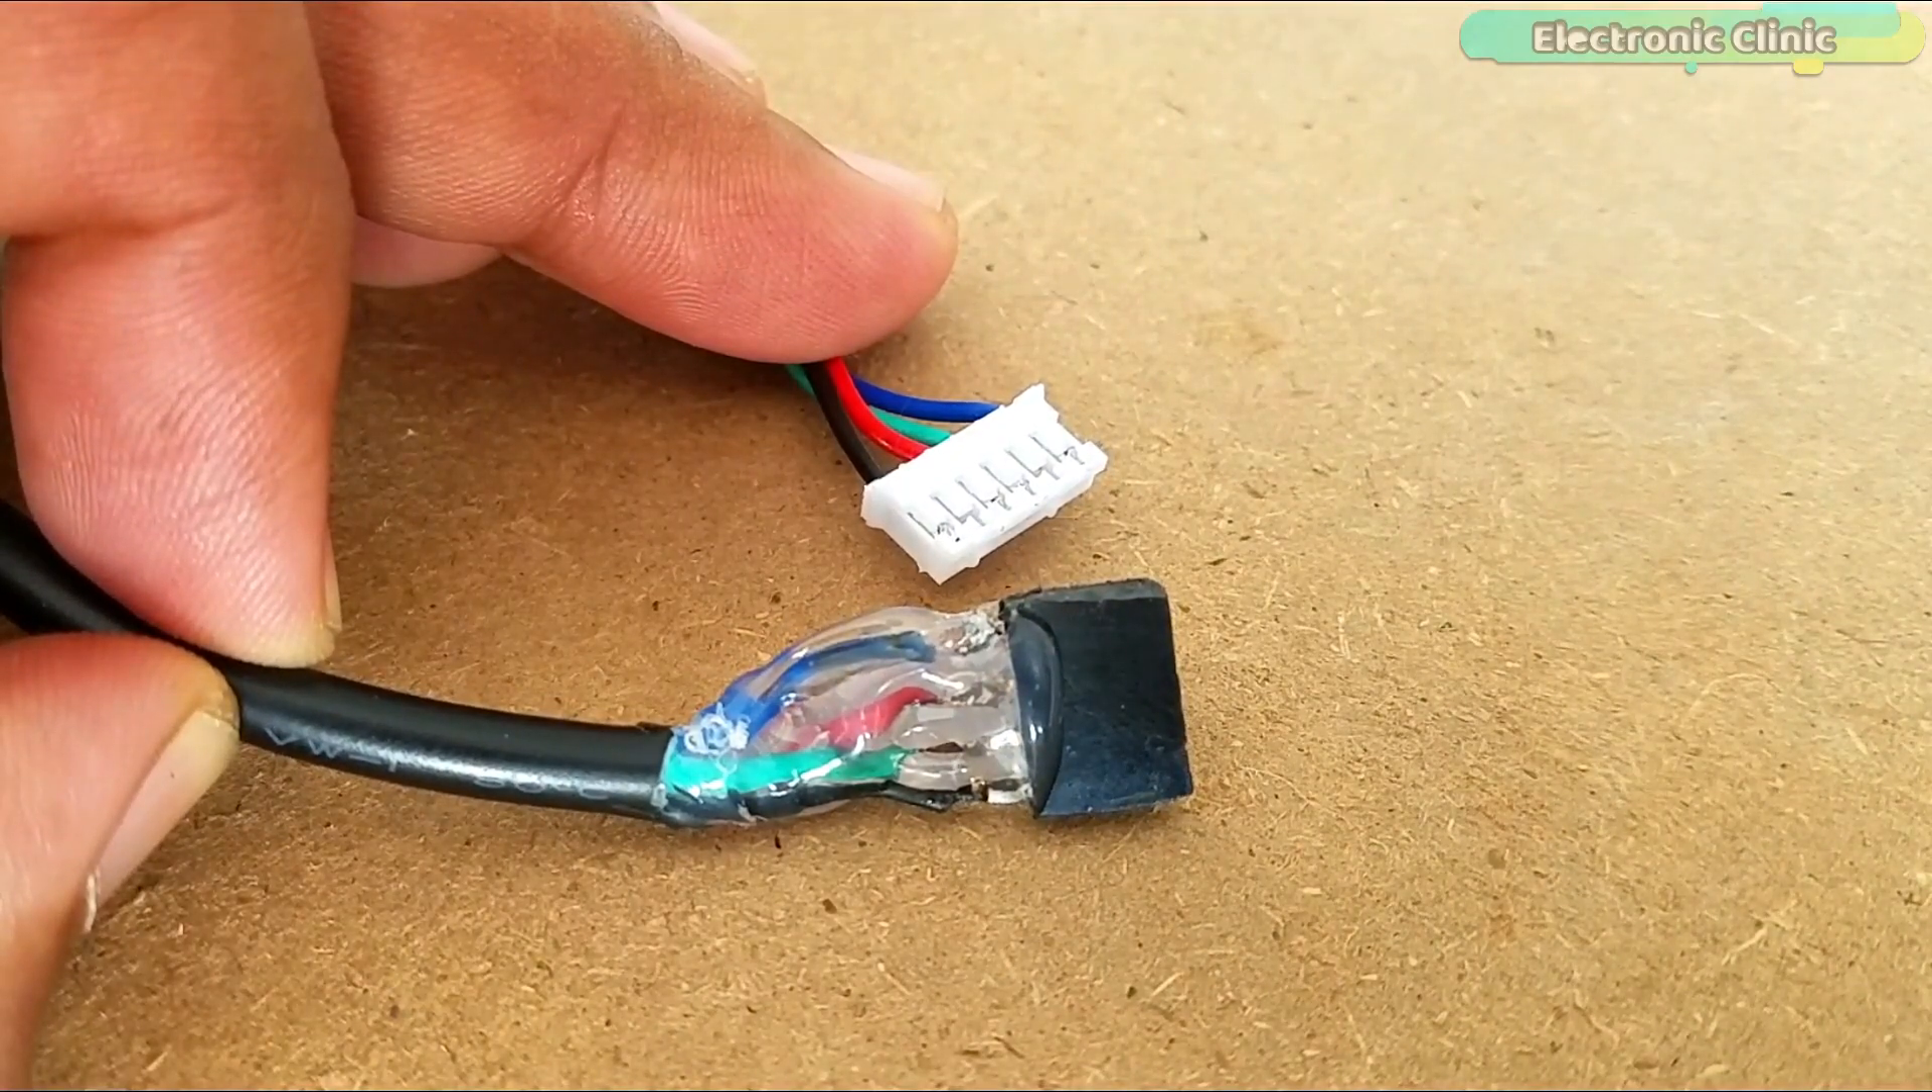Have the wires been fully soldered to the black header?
Yes.